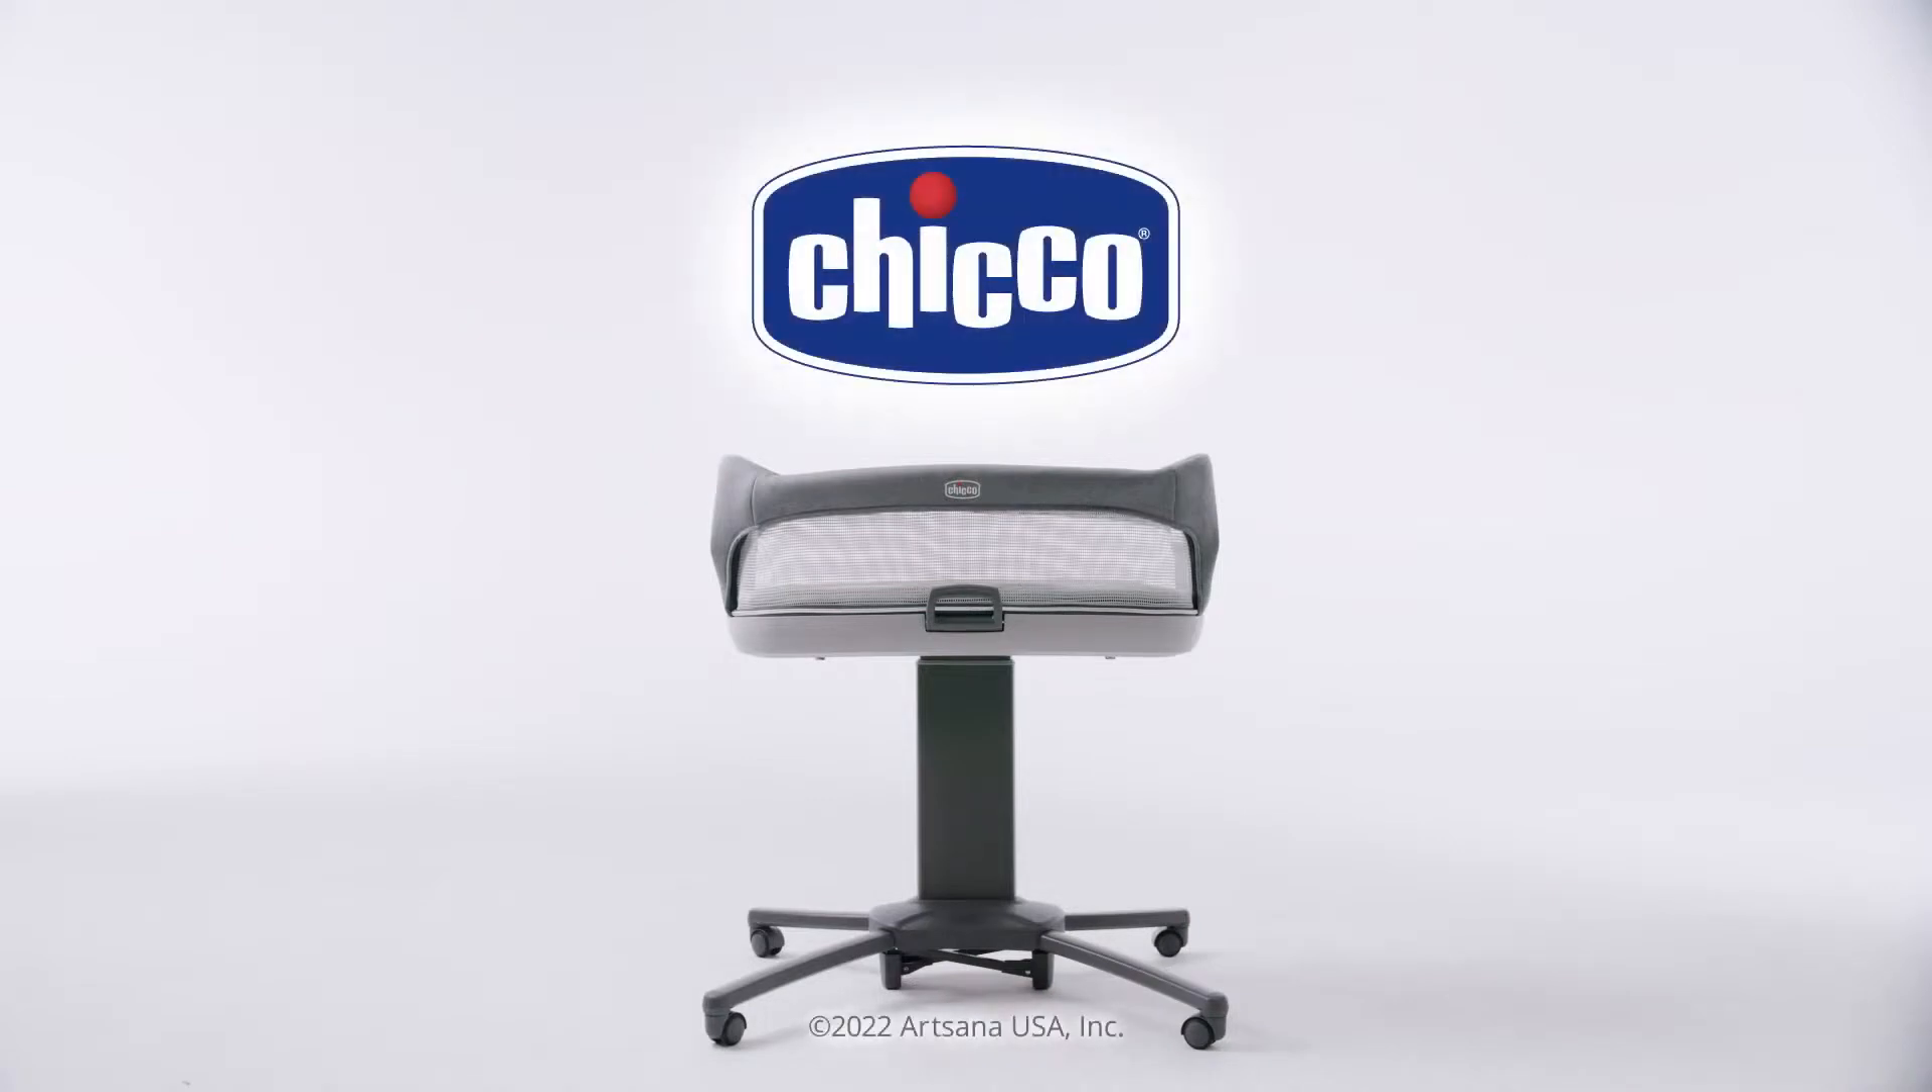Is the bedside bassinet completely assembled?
Yes.